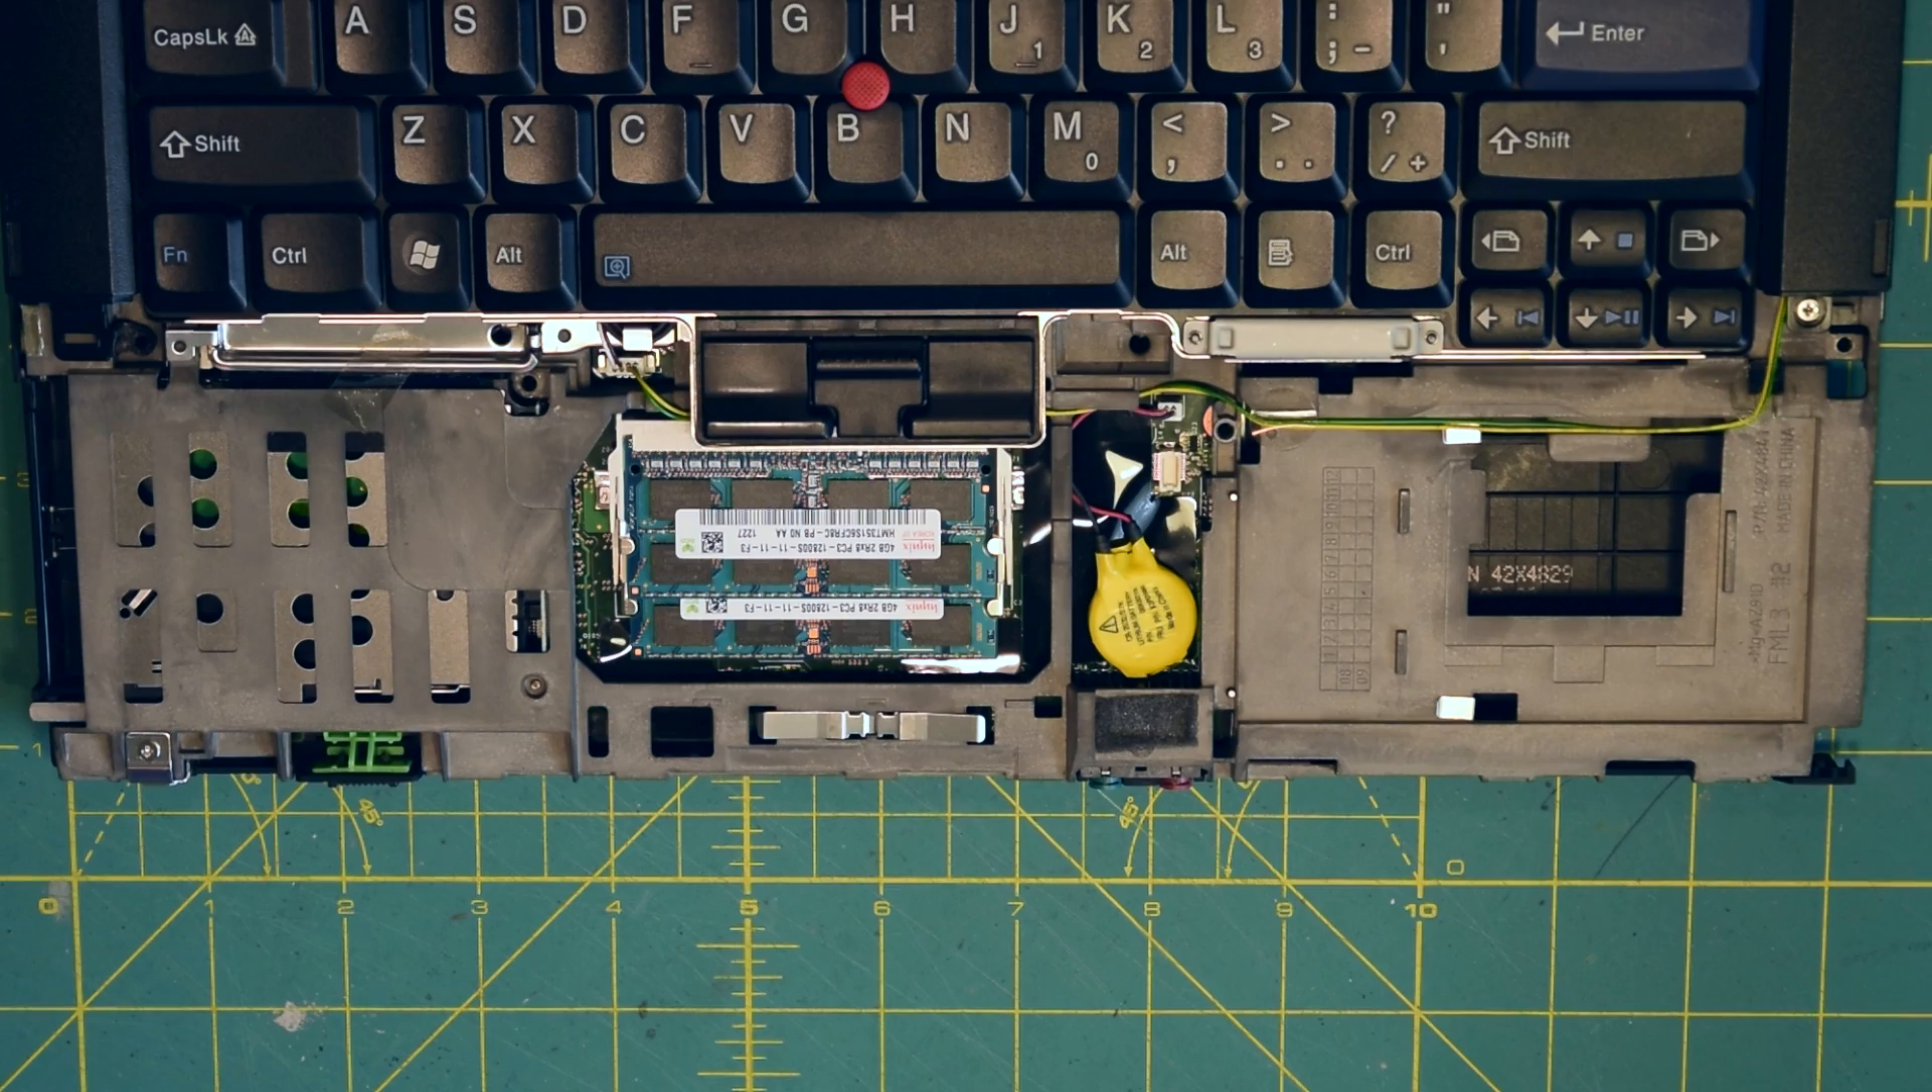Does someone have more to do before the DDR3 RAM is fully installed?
No.